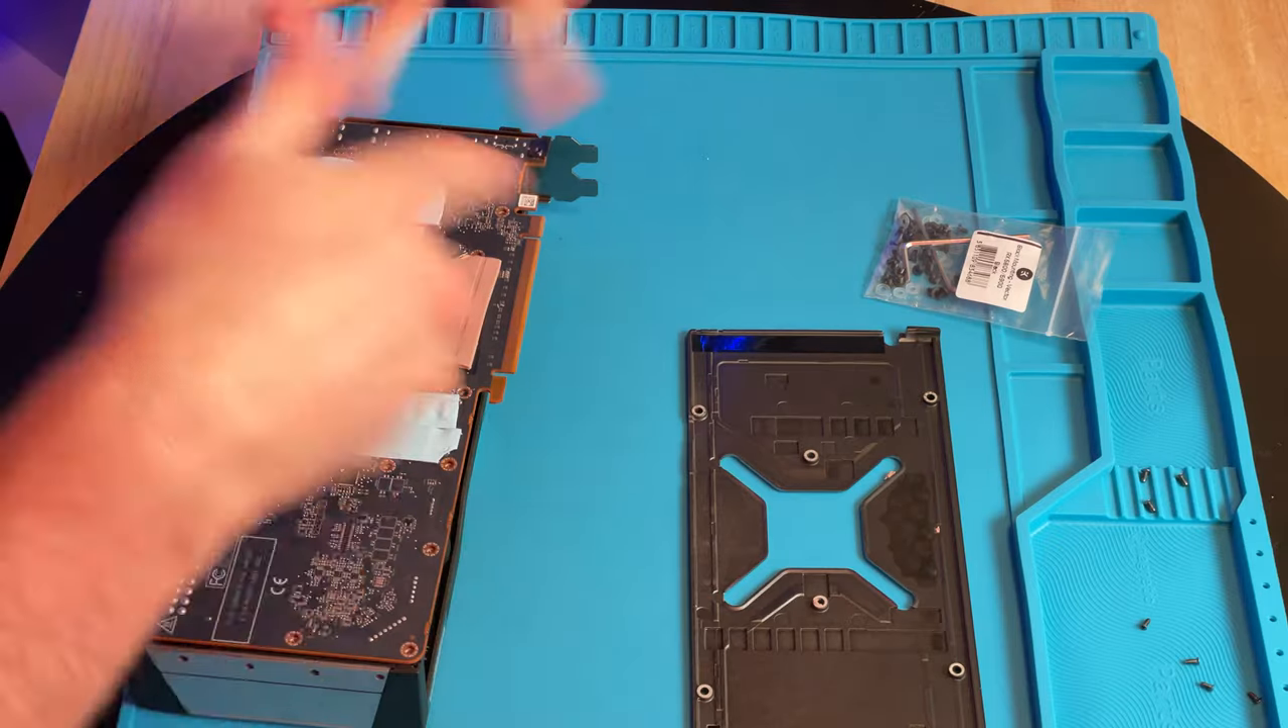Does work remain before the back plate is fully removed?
No.